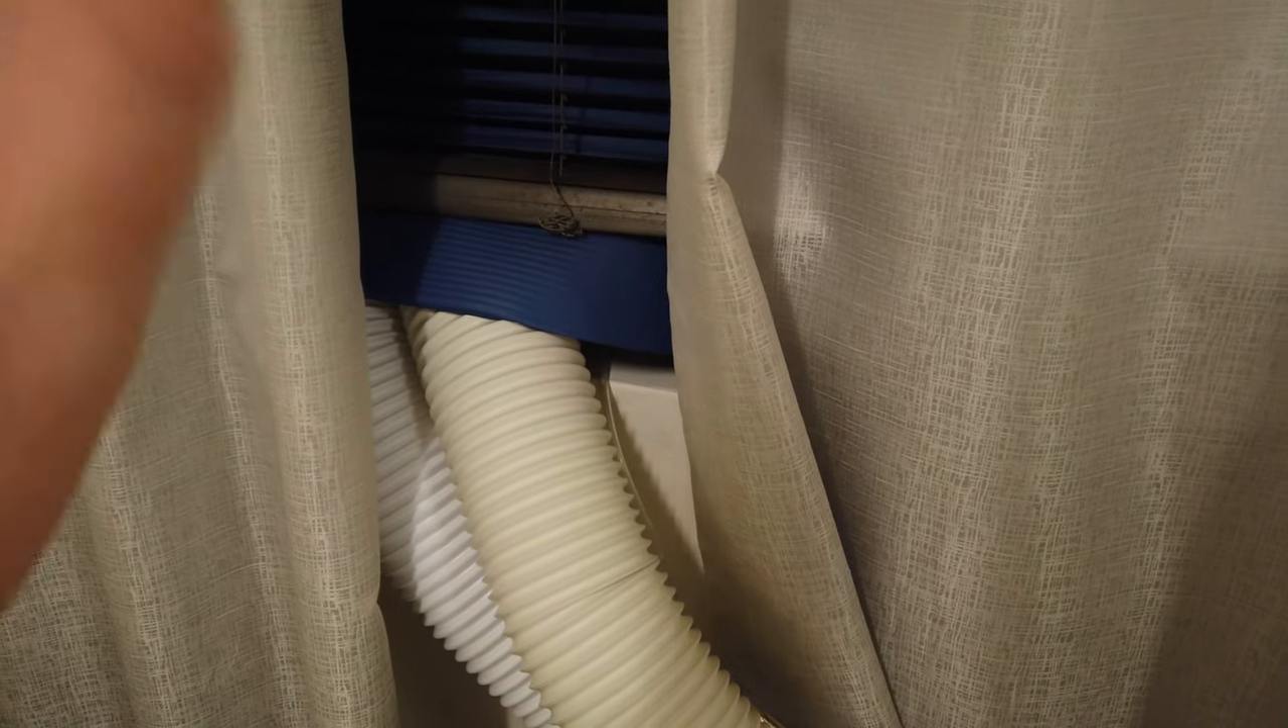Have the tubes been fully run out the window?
Yes.